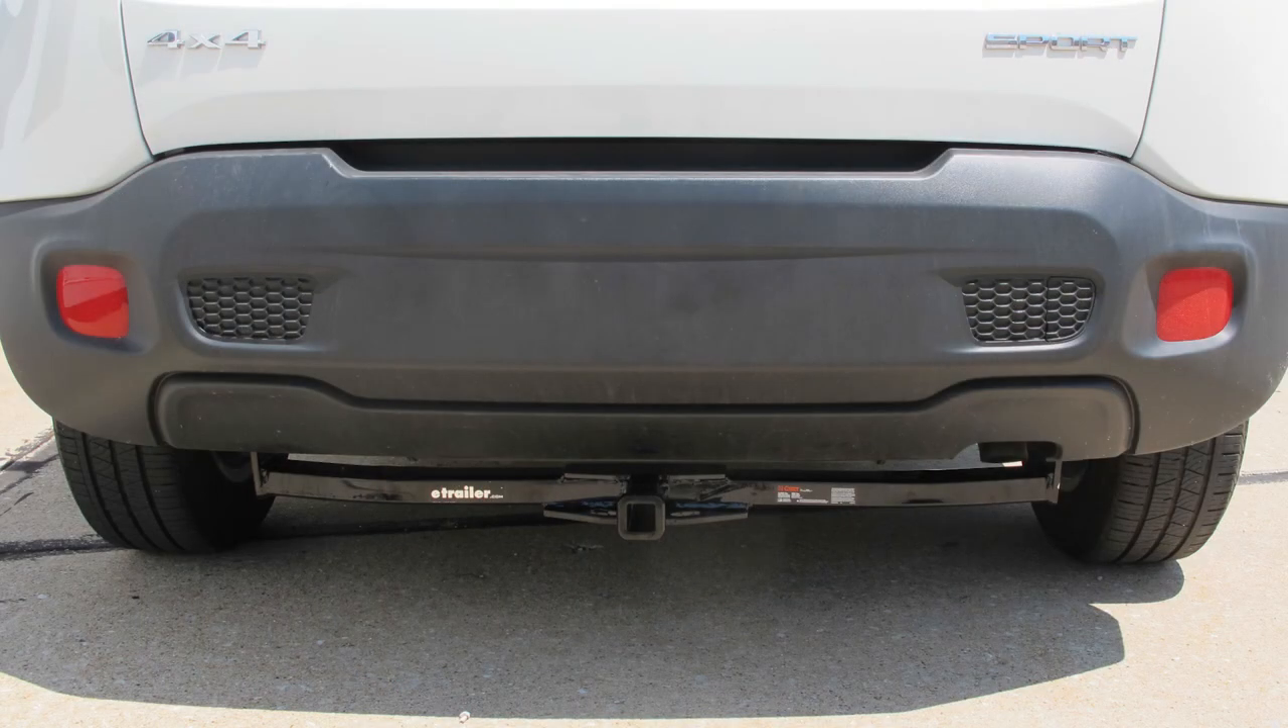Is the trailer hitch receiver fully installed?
Yes.